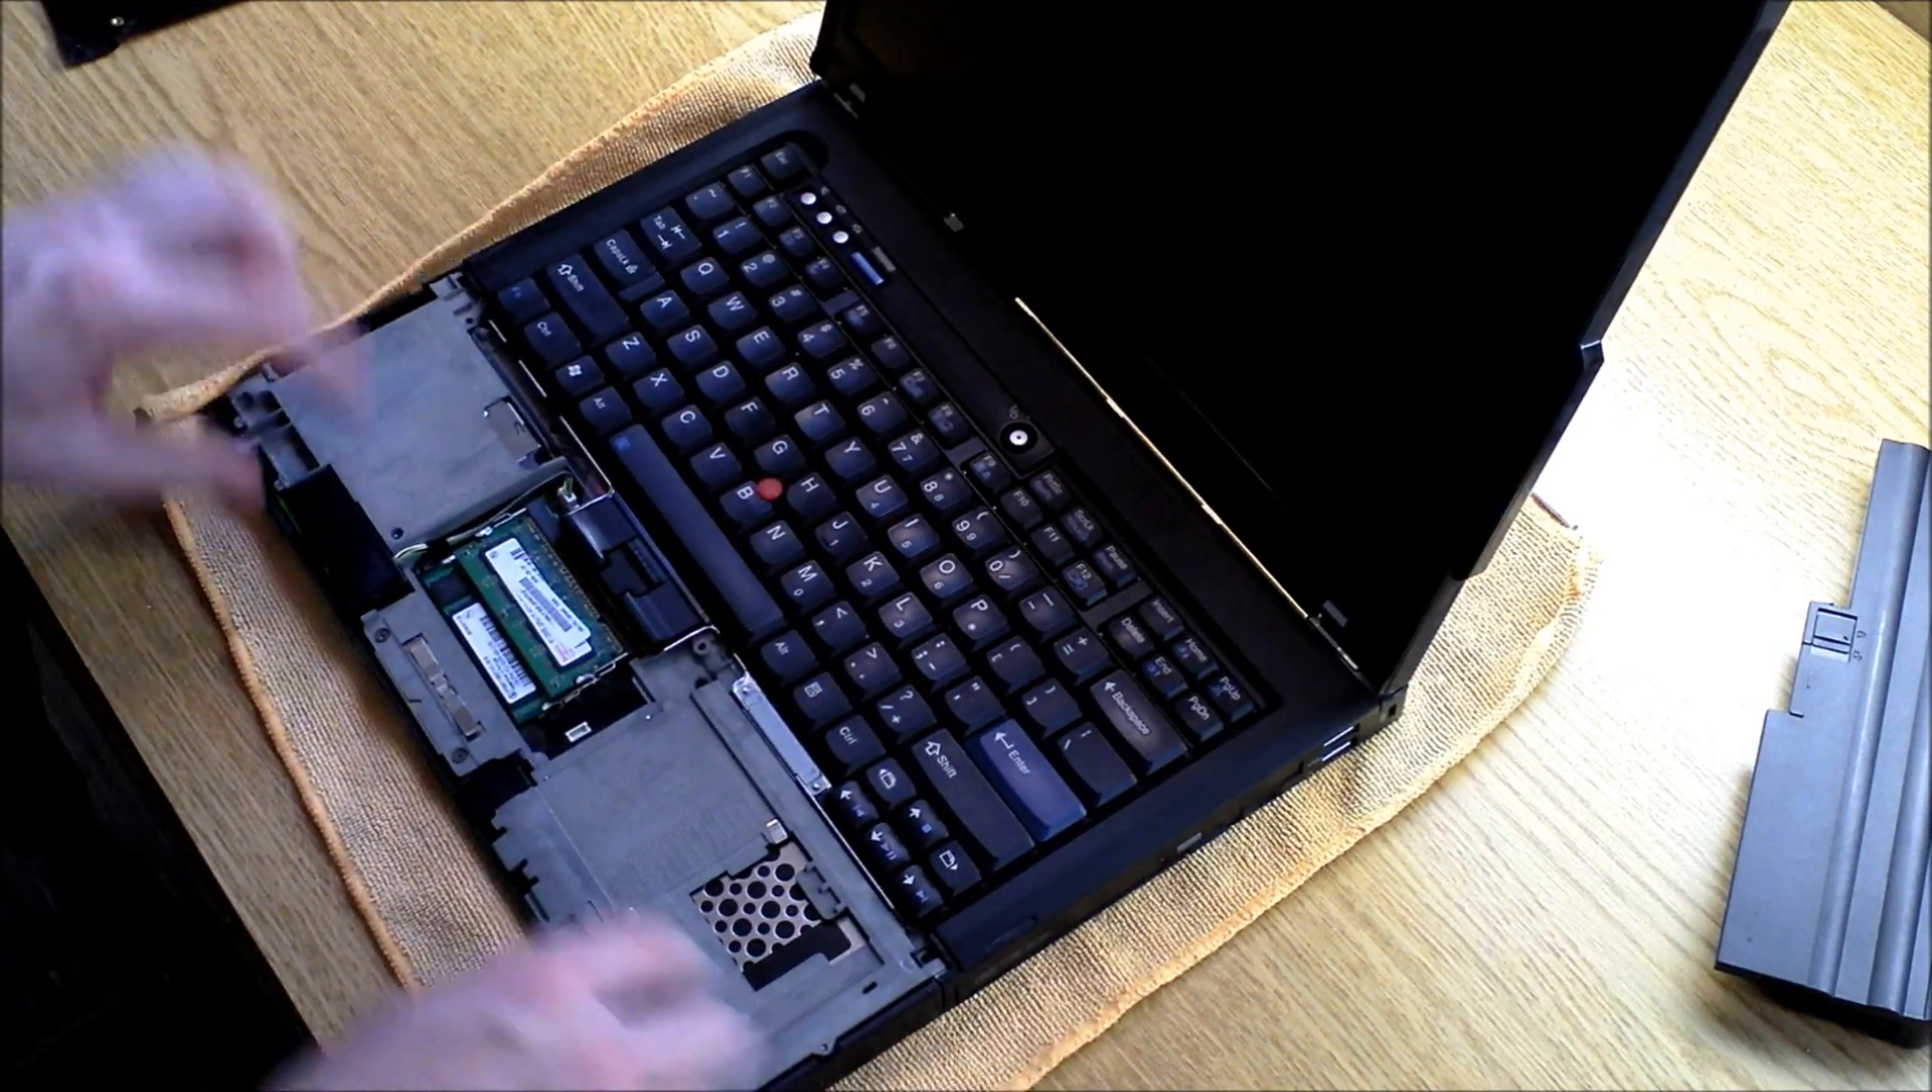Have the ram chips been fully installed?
Yes.